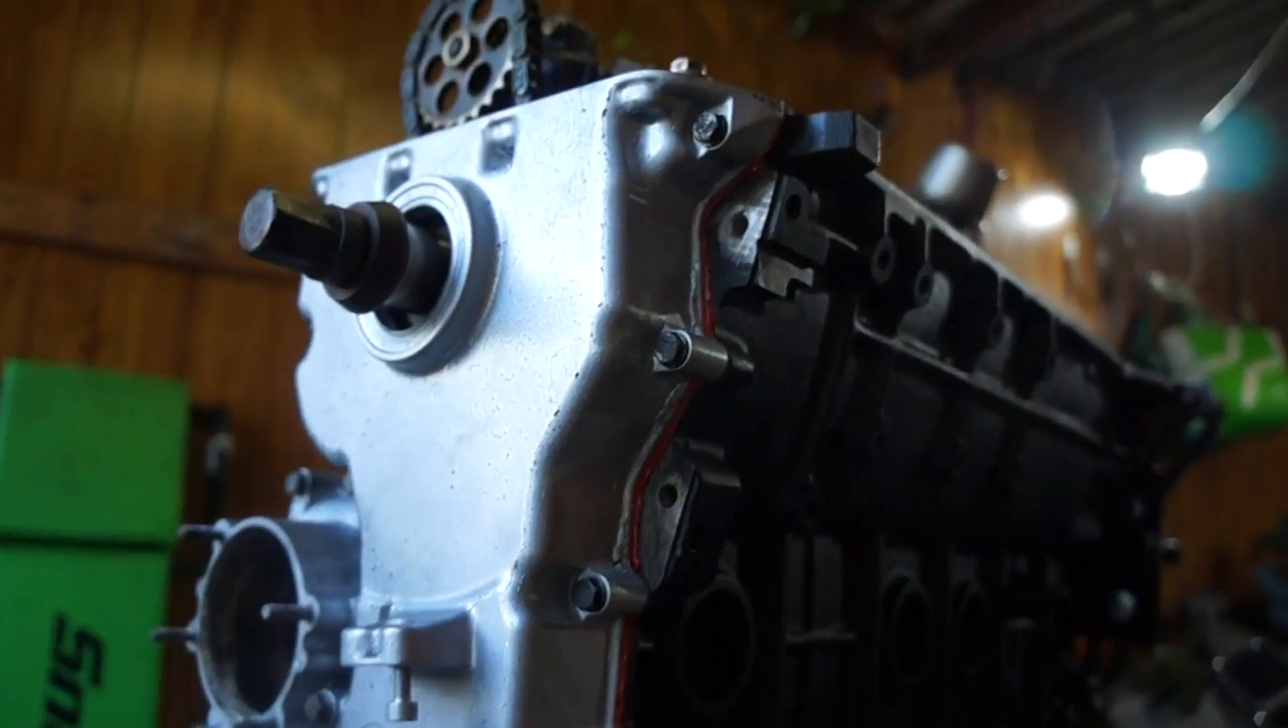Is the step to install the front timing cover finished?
Yes.